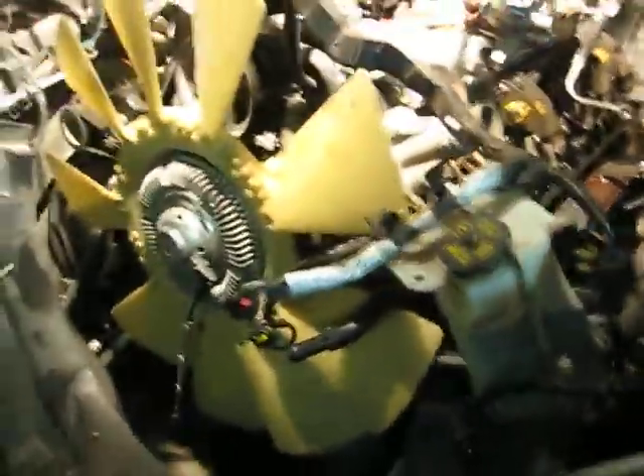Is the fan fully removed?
No.